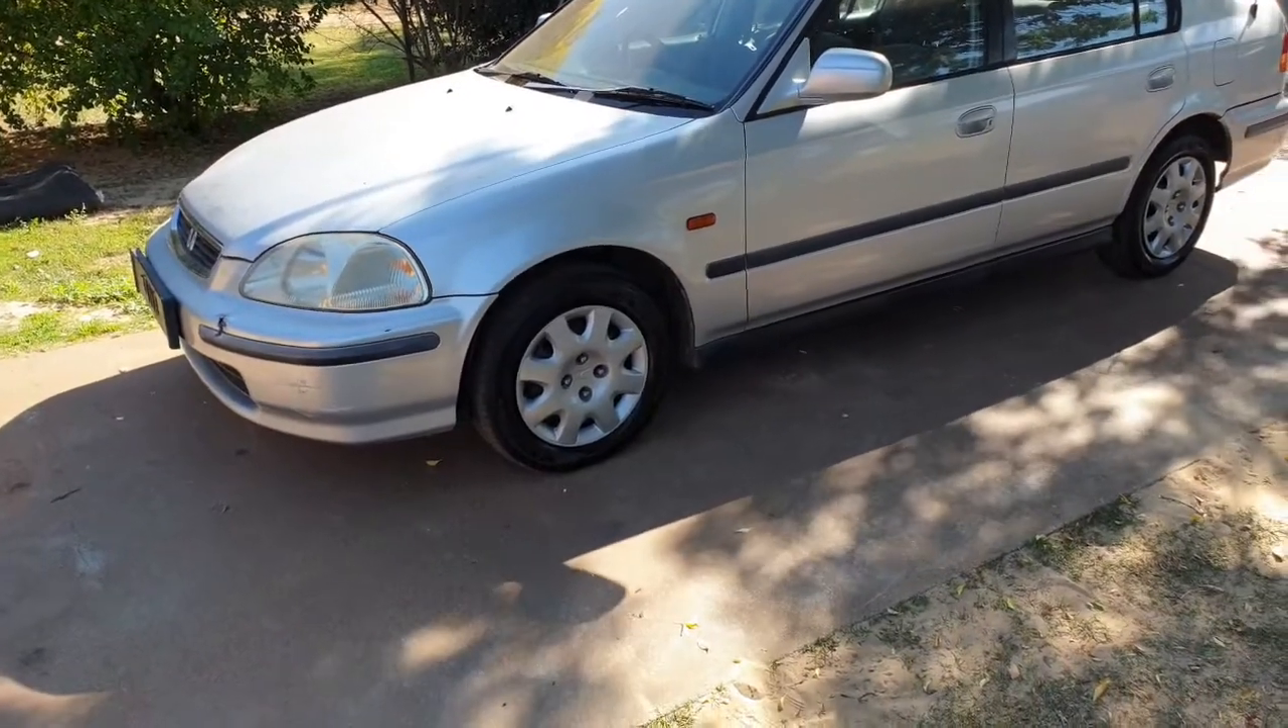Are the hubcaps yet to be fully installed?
No.